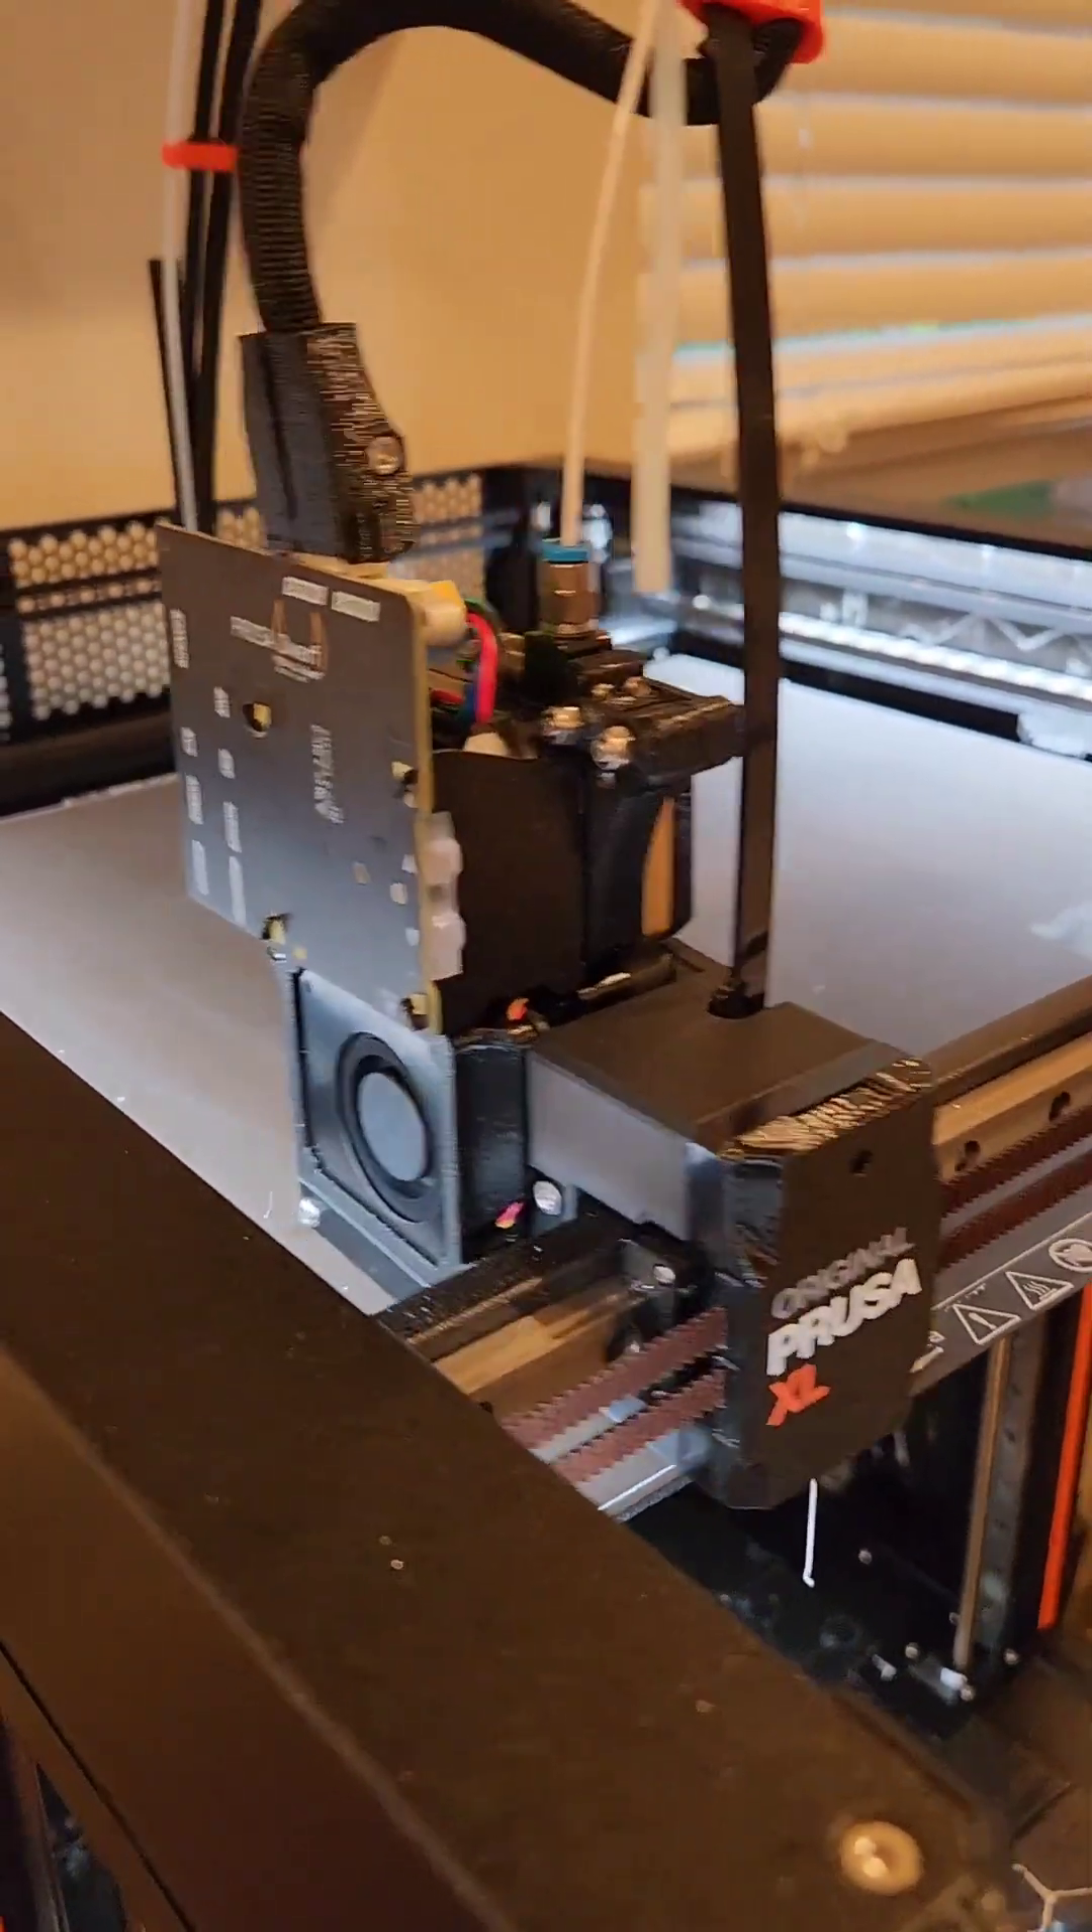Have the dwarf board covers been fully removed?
Yes.